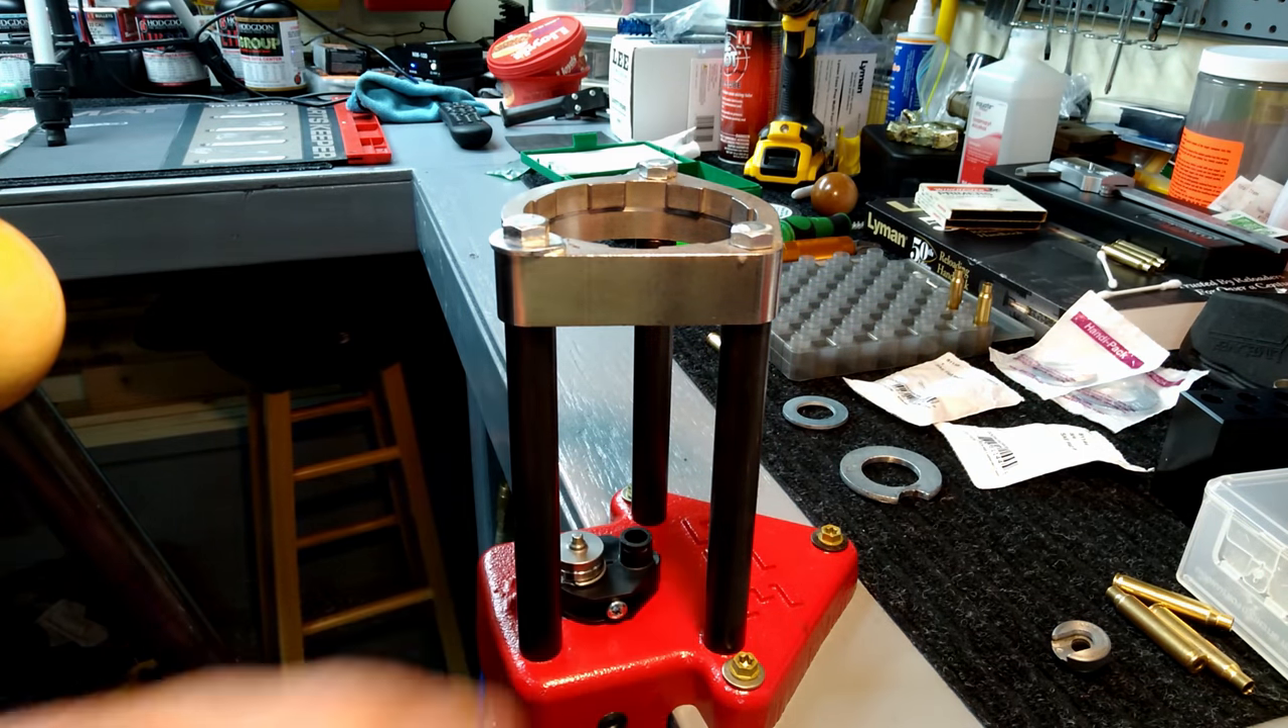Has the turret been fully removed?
Yes.